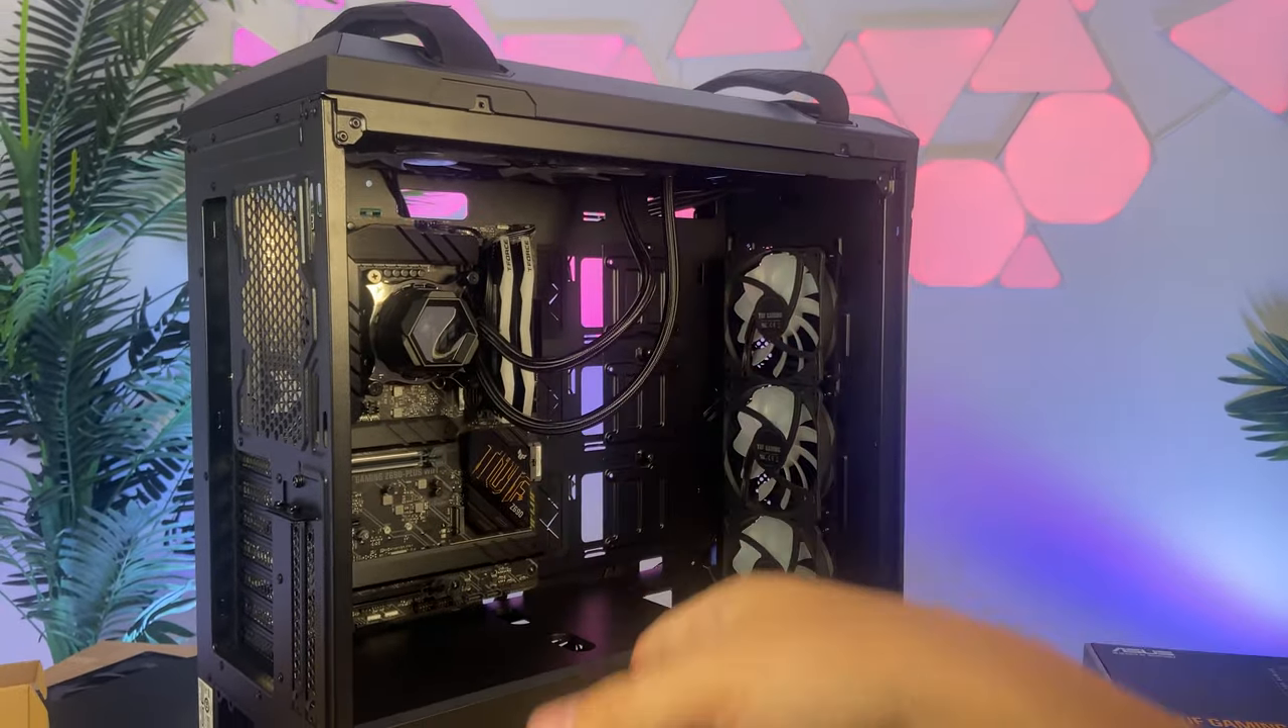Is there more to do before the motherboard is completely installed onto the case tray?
No.